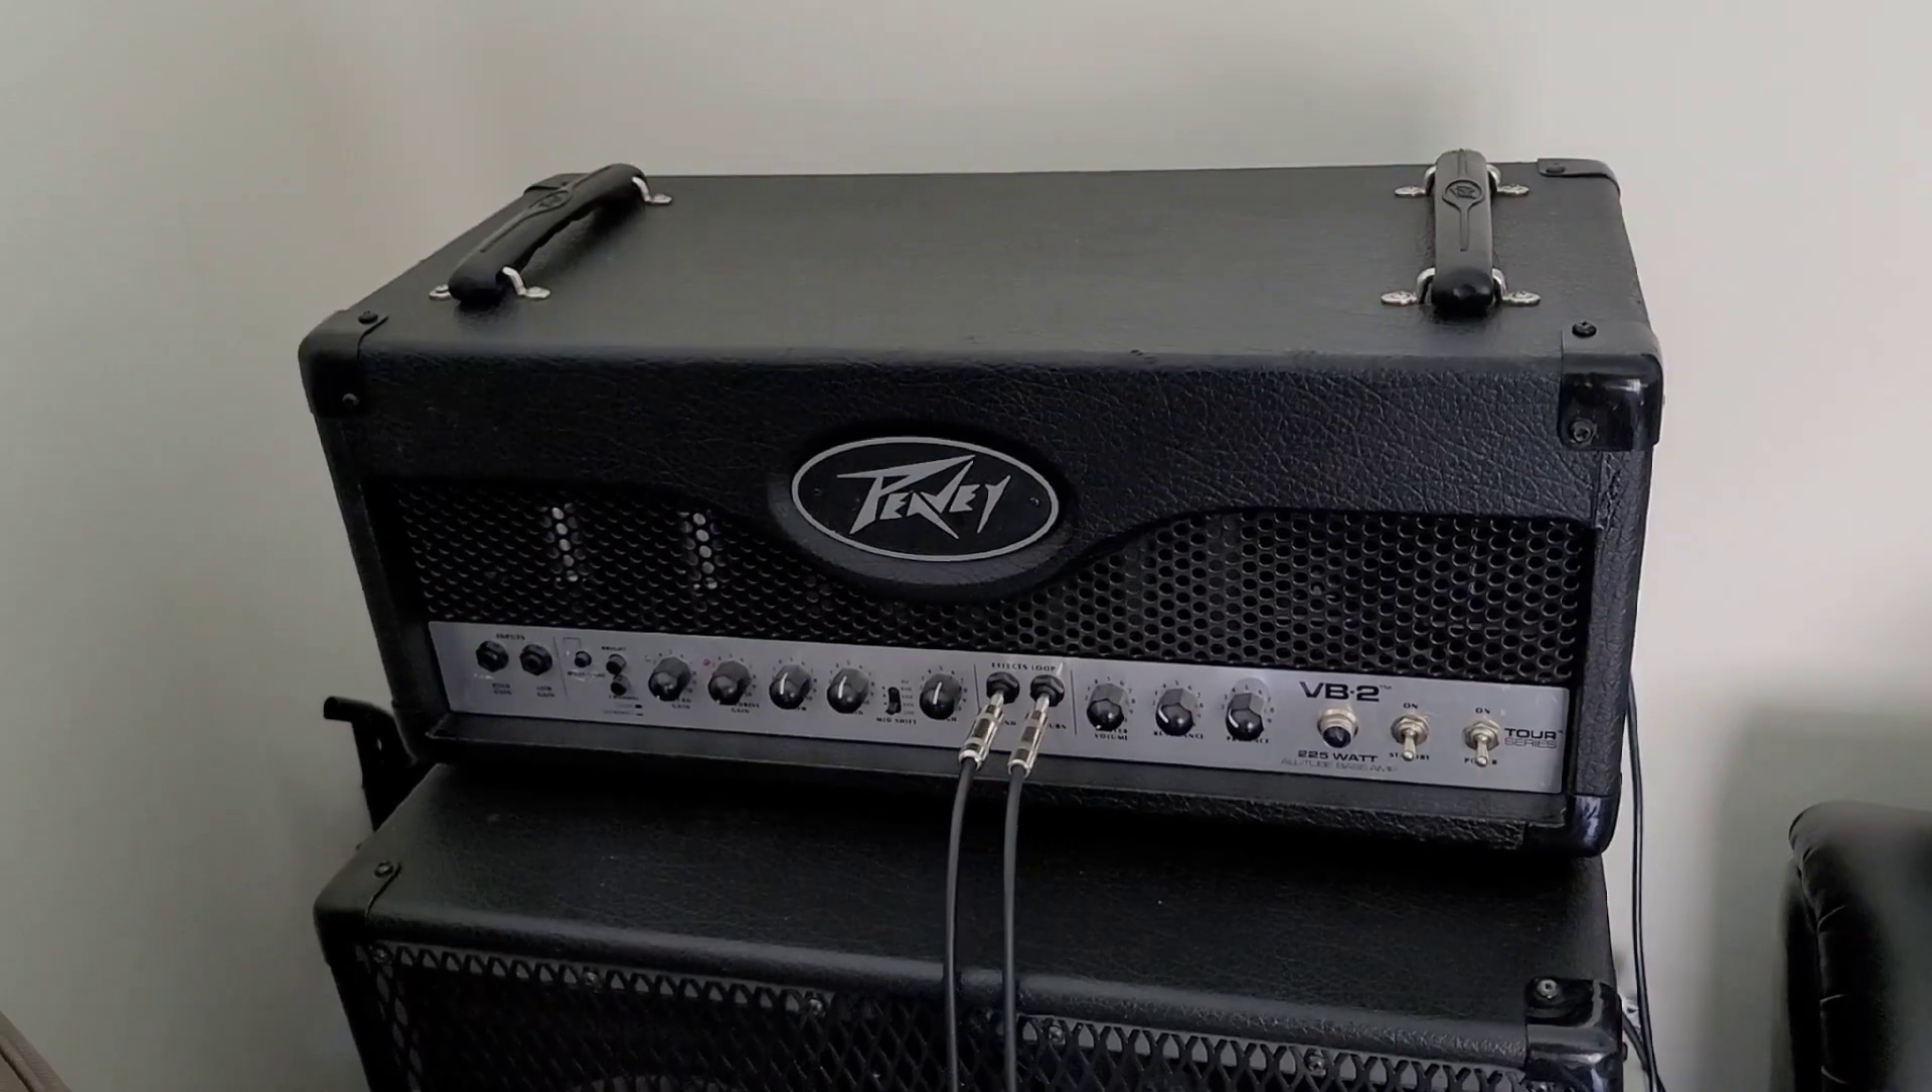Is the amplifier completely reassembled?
Yes.